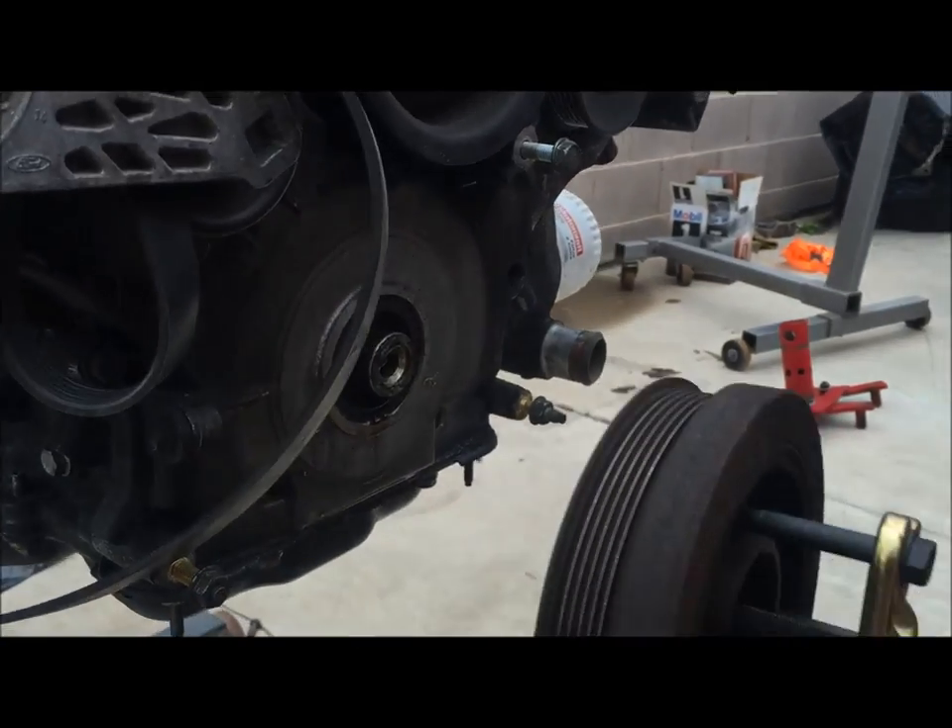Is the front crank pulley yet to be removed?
No.